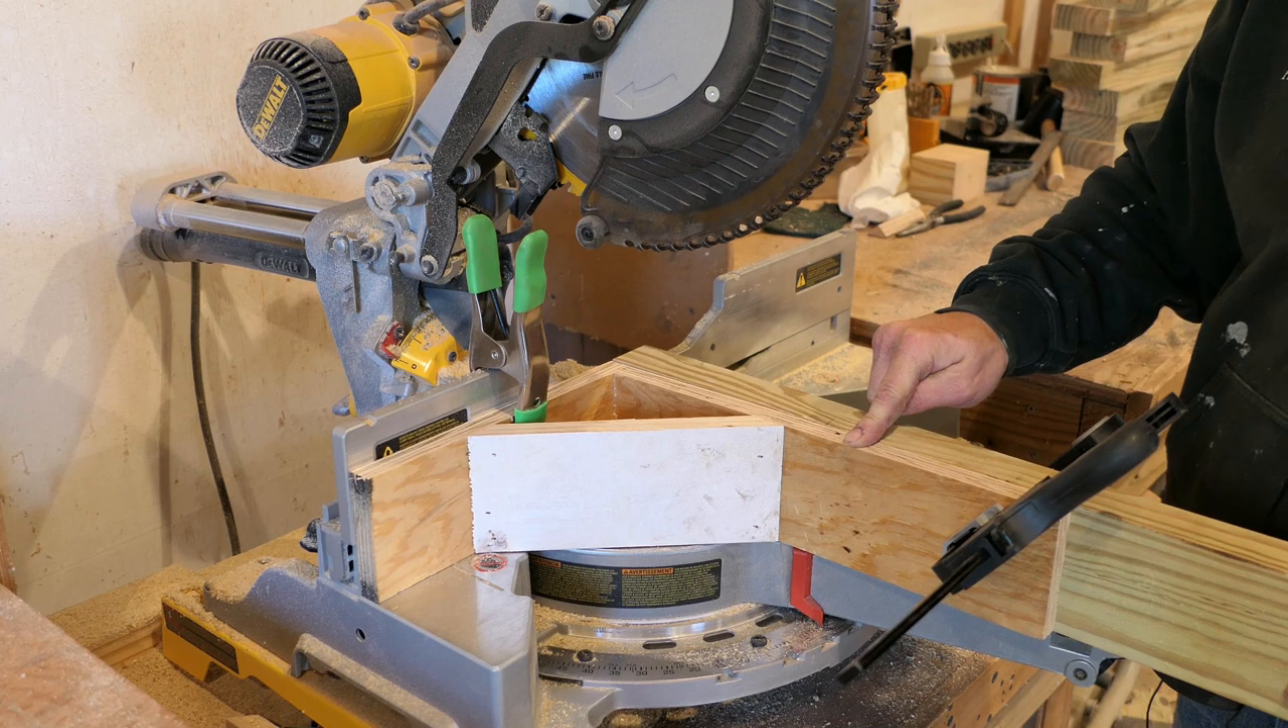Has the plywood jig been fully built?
Yes.